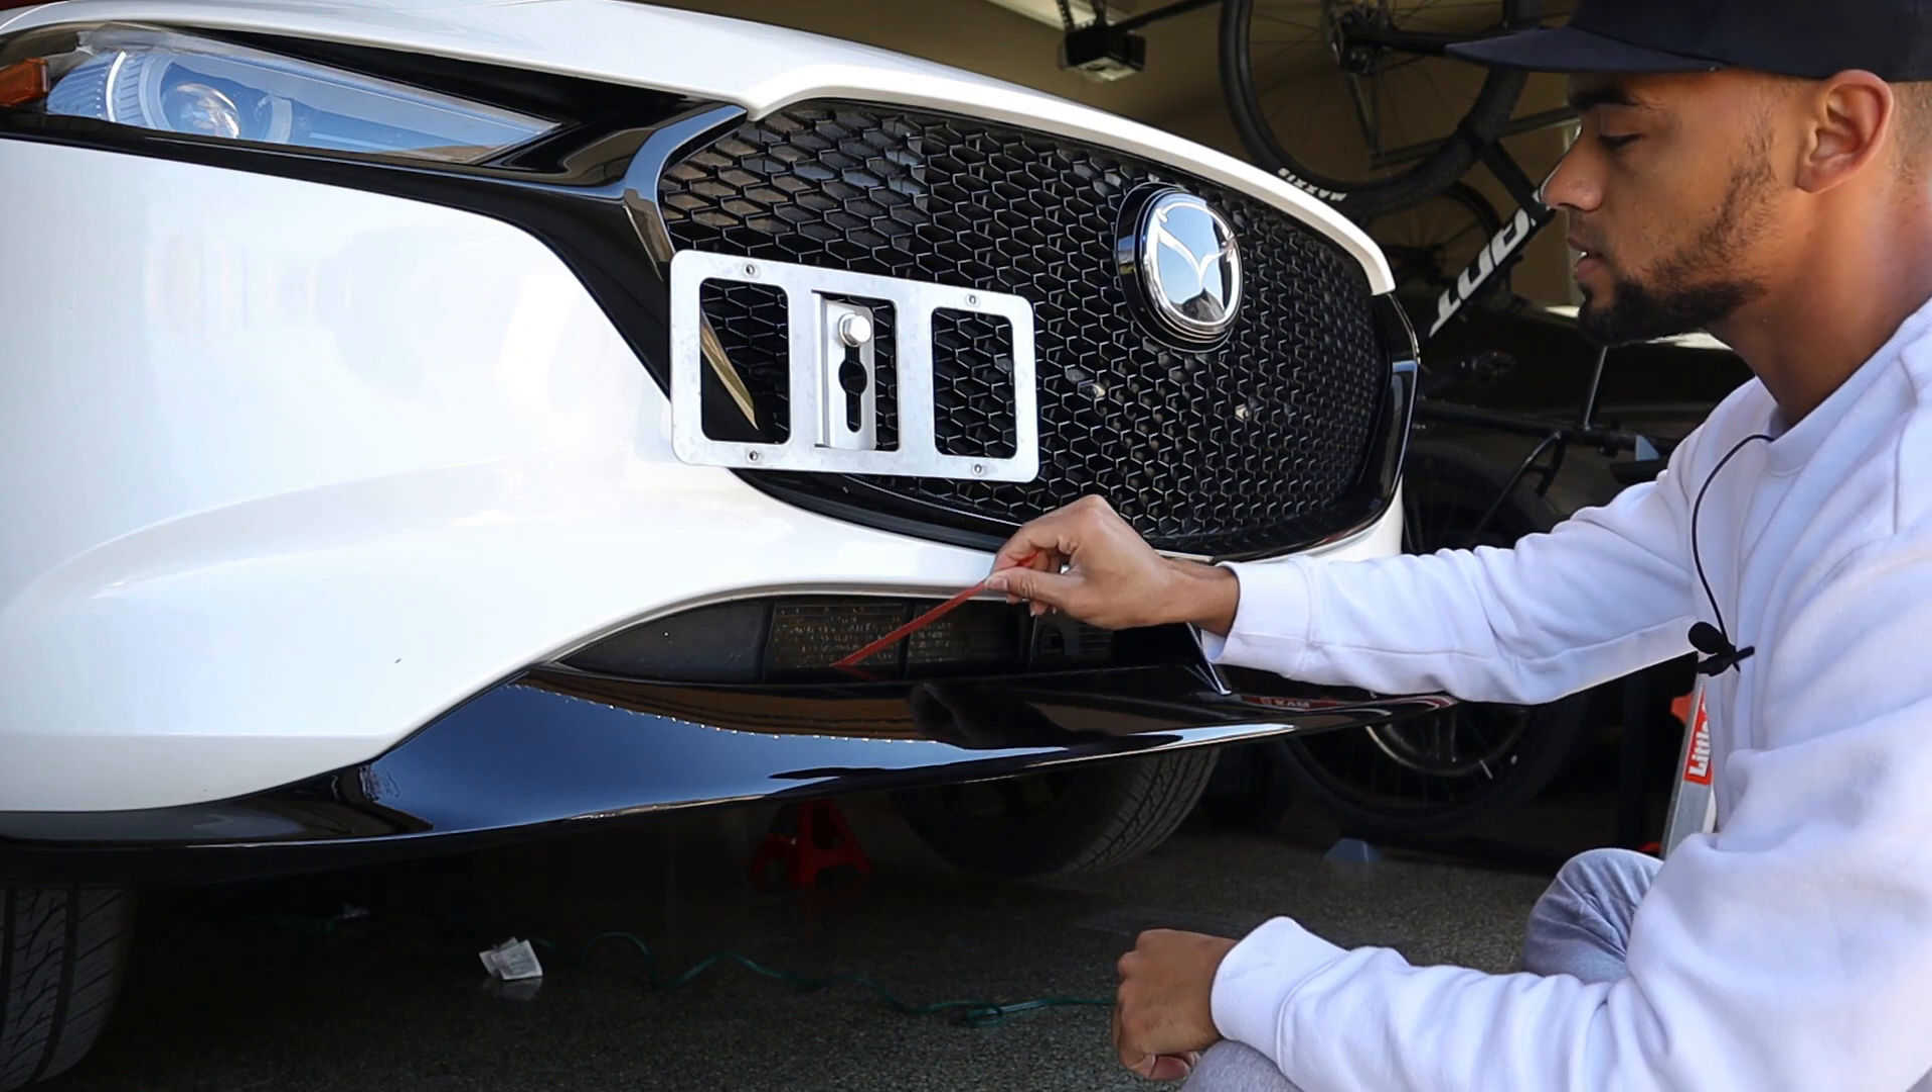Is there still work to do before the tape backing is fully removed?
Yes.